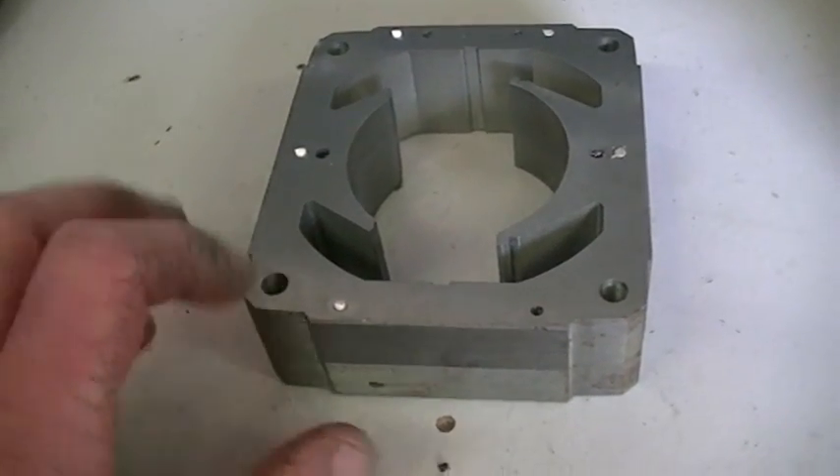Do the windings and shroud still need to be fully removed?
No.